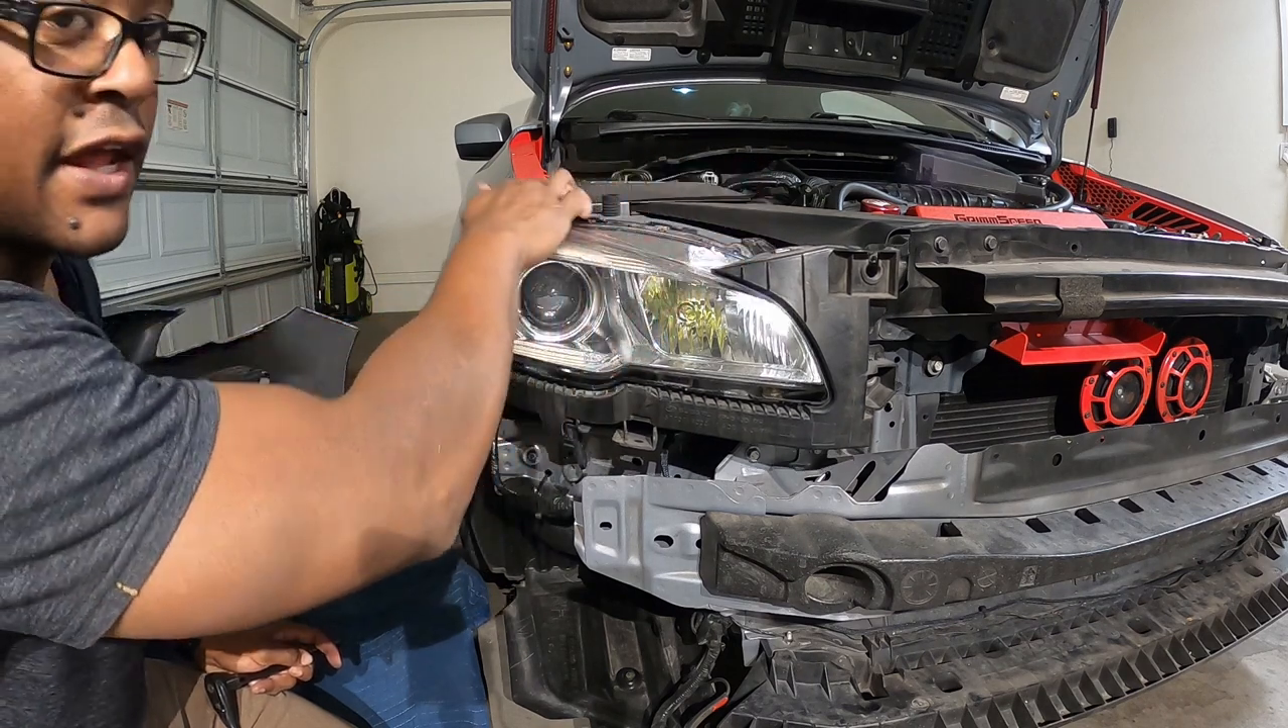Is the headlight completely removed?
No.